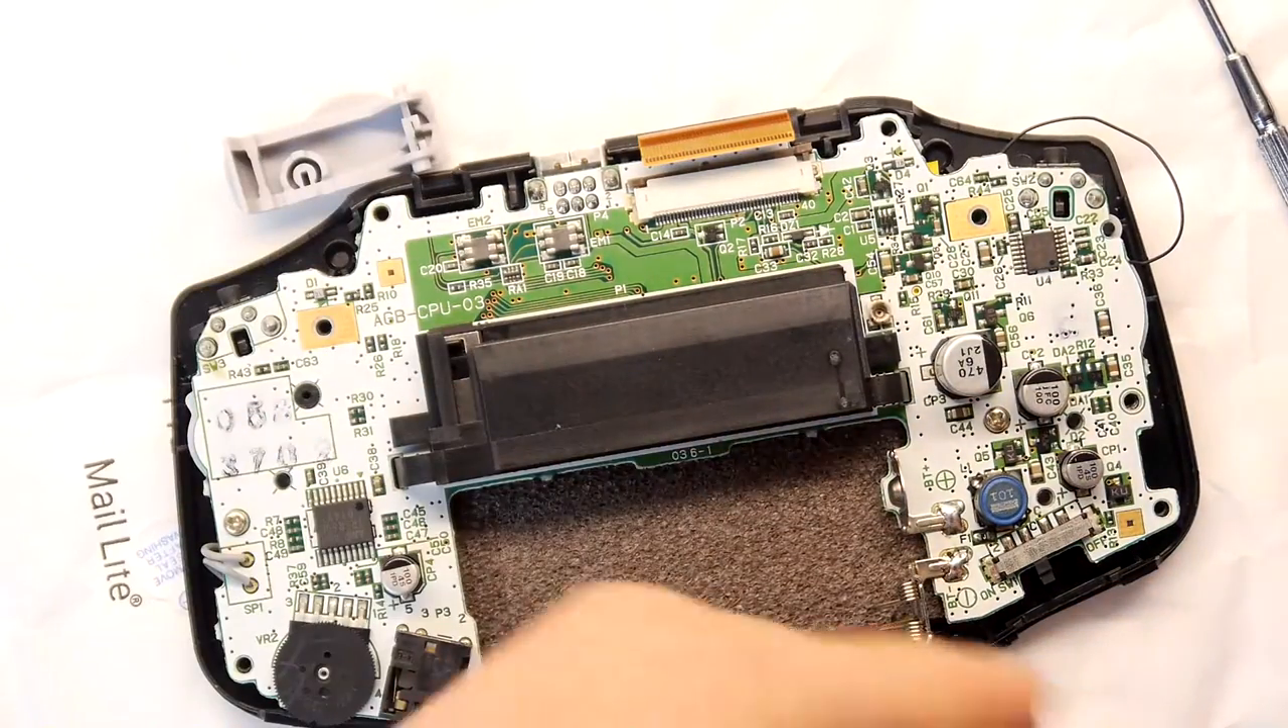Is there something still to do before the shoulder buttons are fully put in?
Yes.